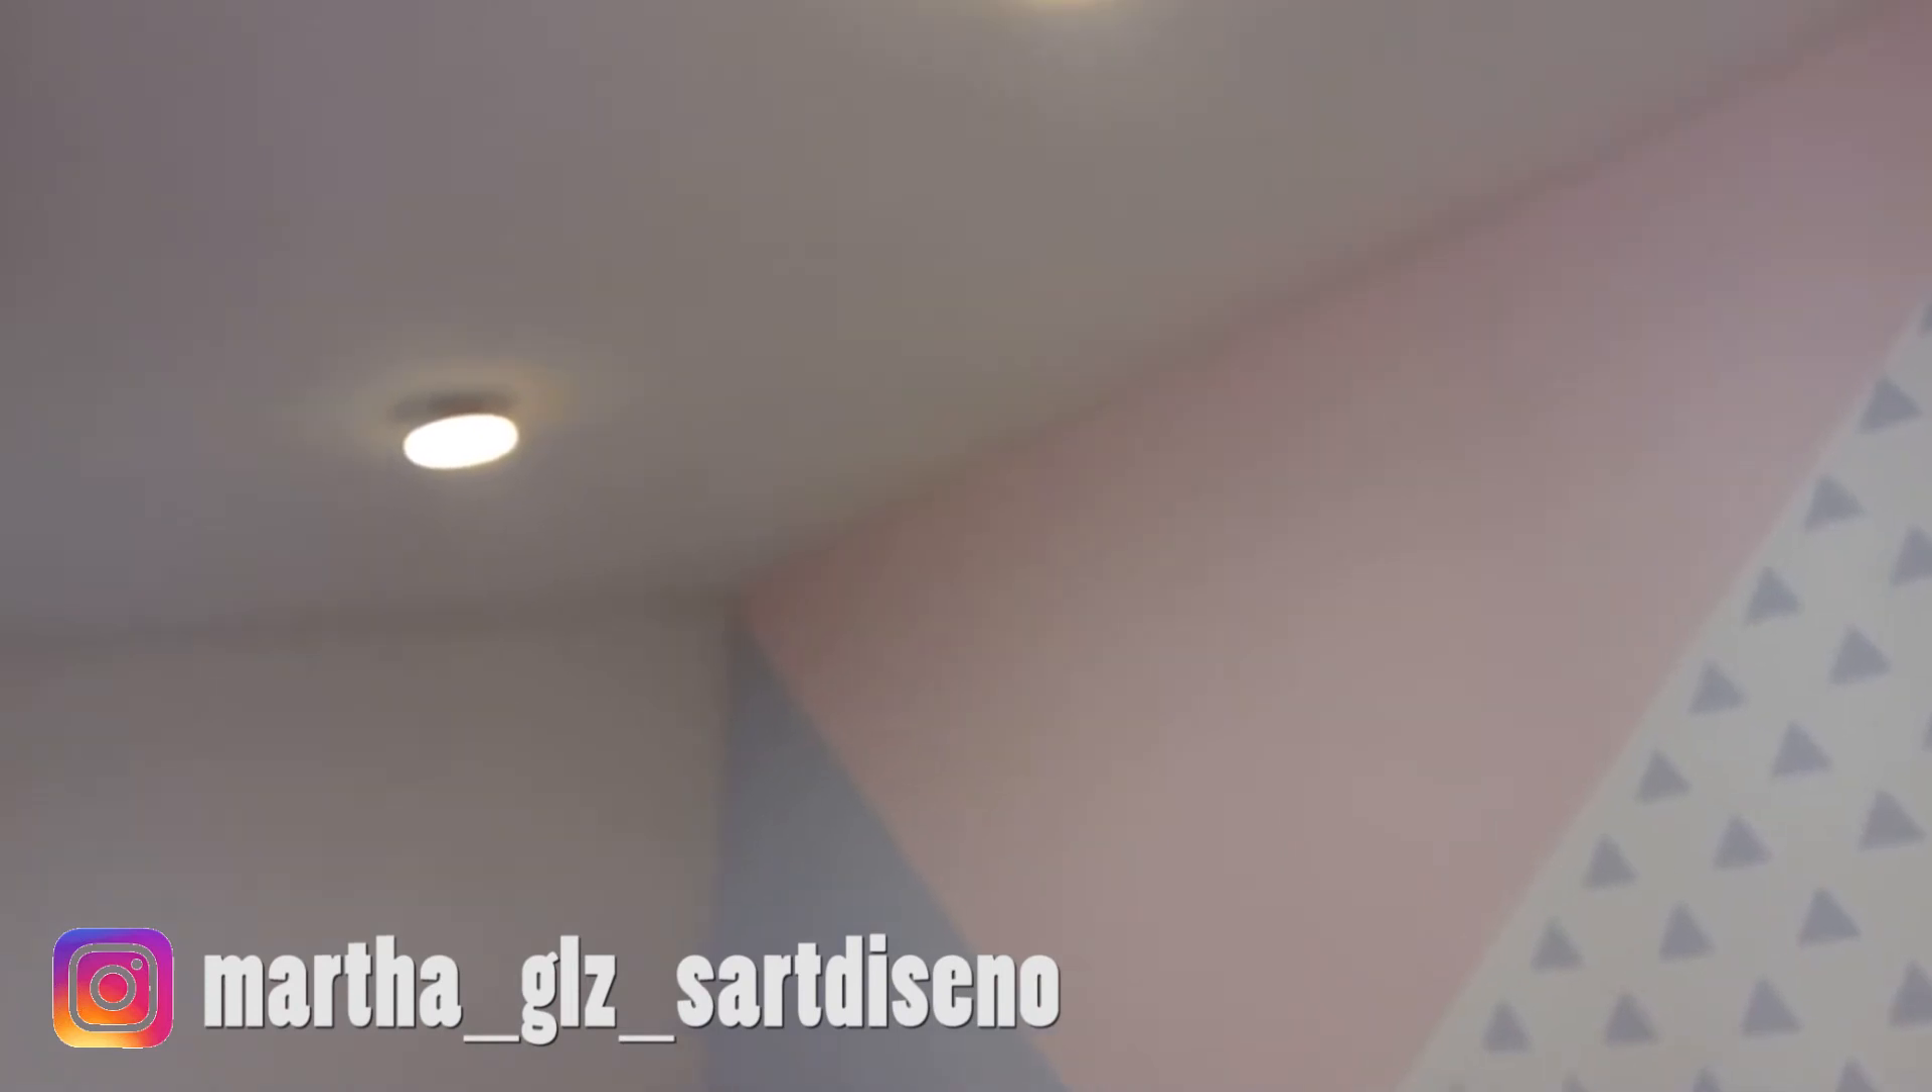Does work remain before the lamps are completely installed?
No.